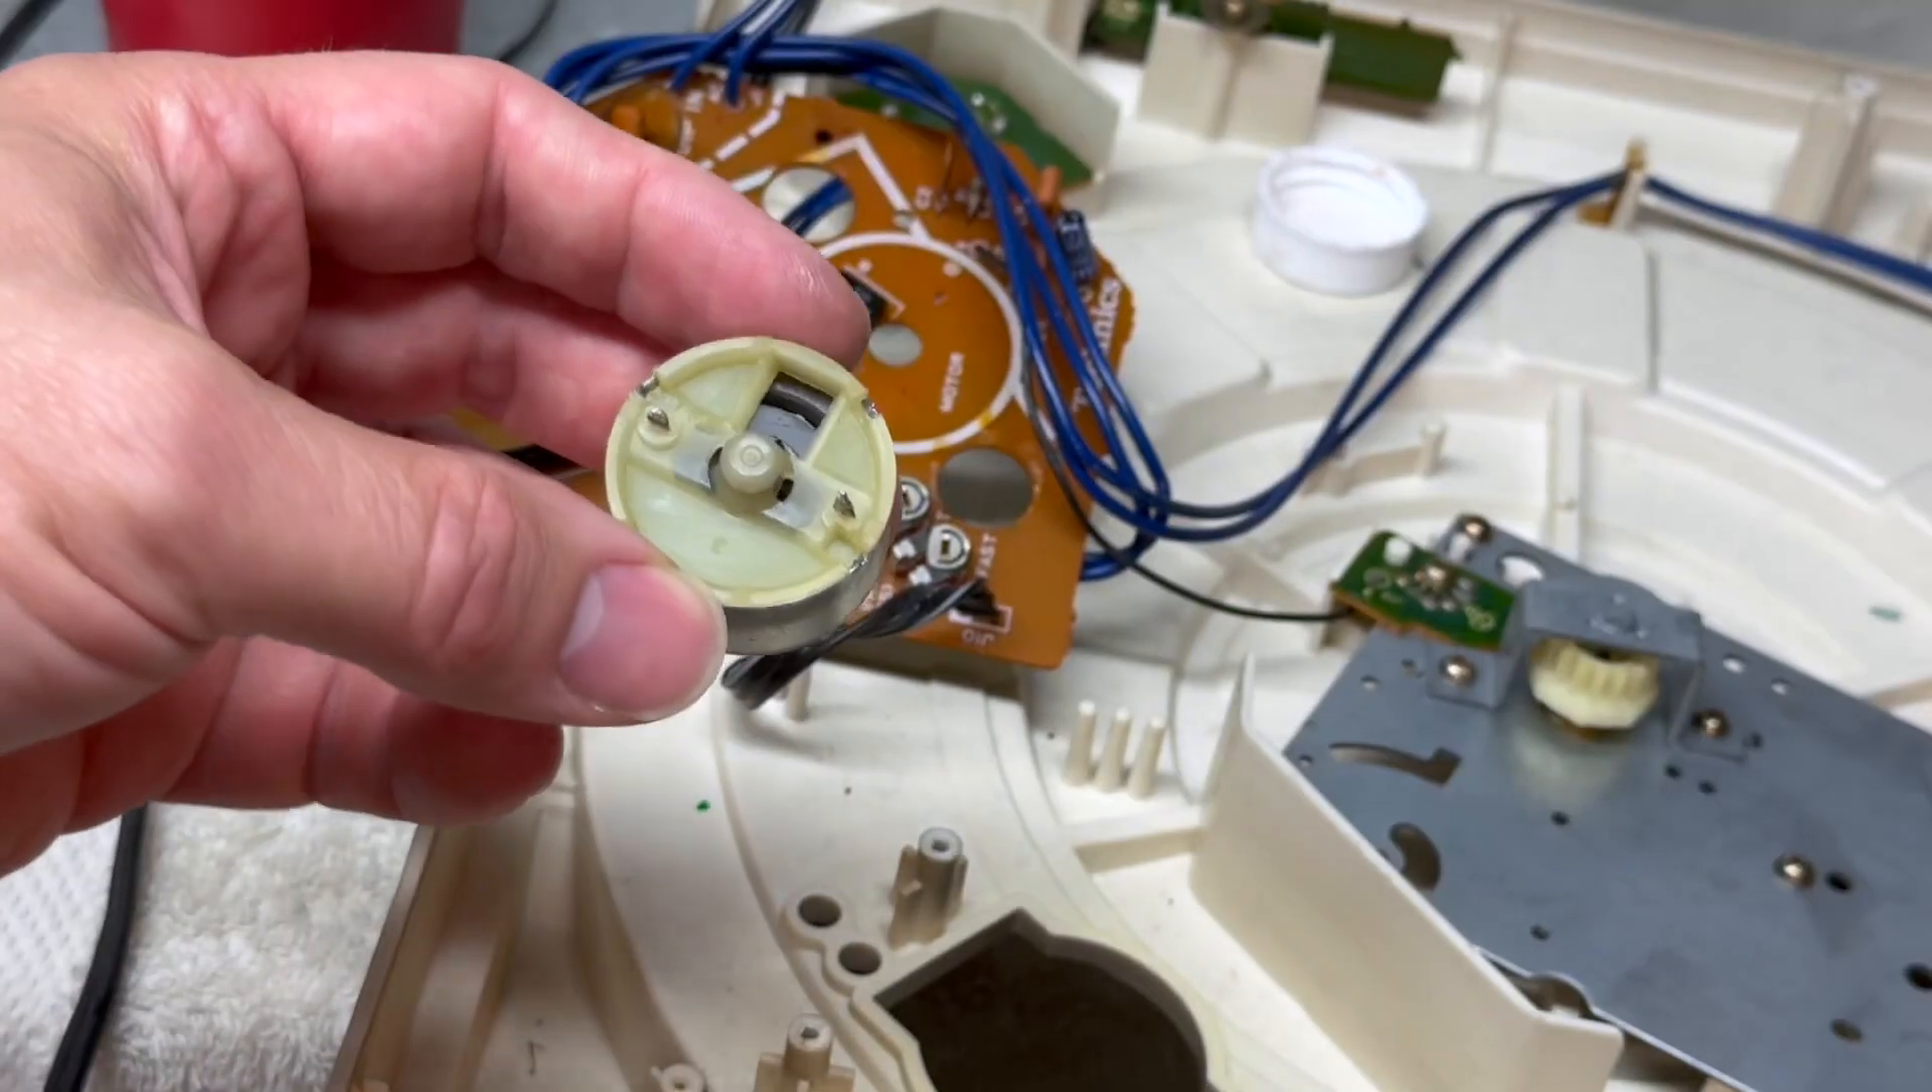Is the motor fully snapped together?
Yes.